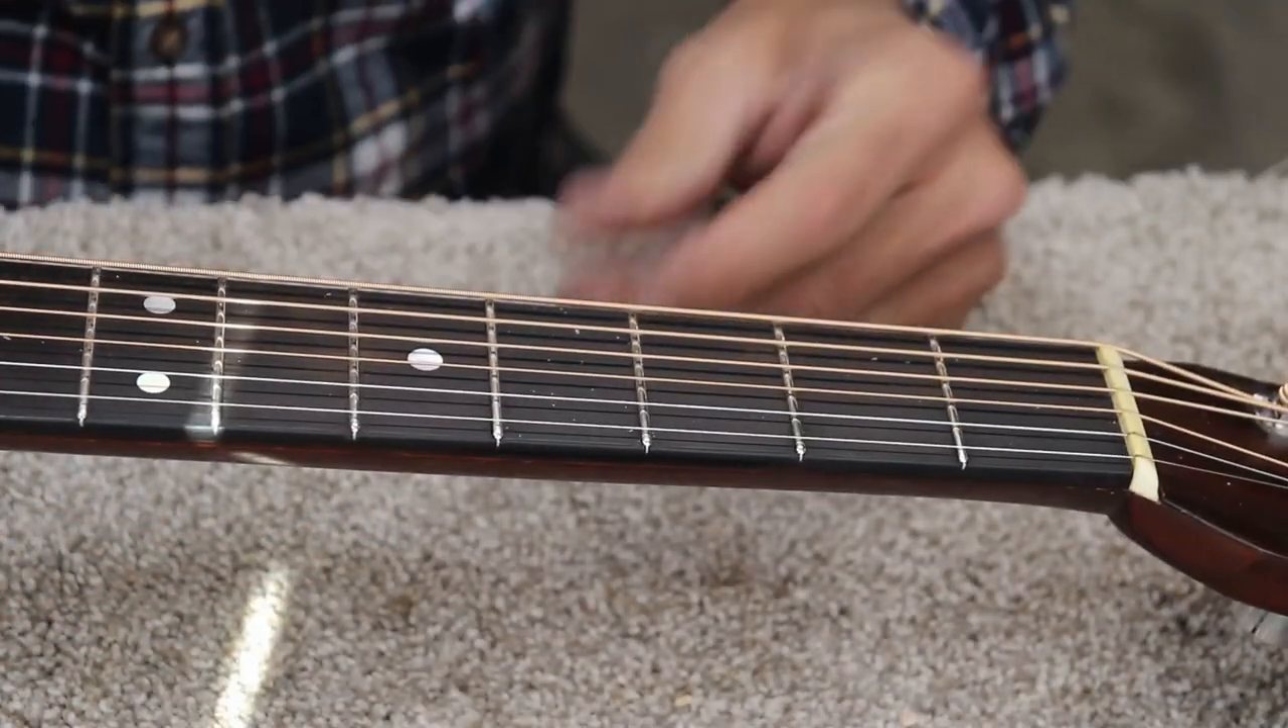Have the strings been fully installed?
Yes.